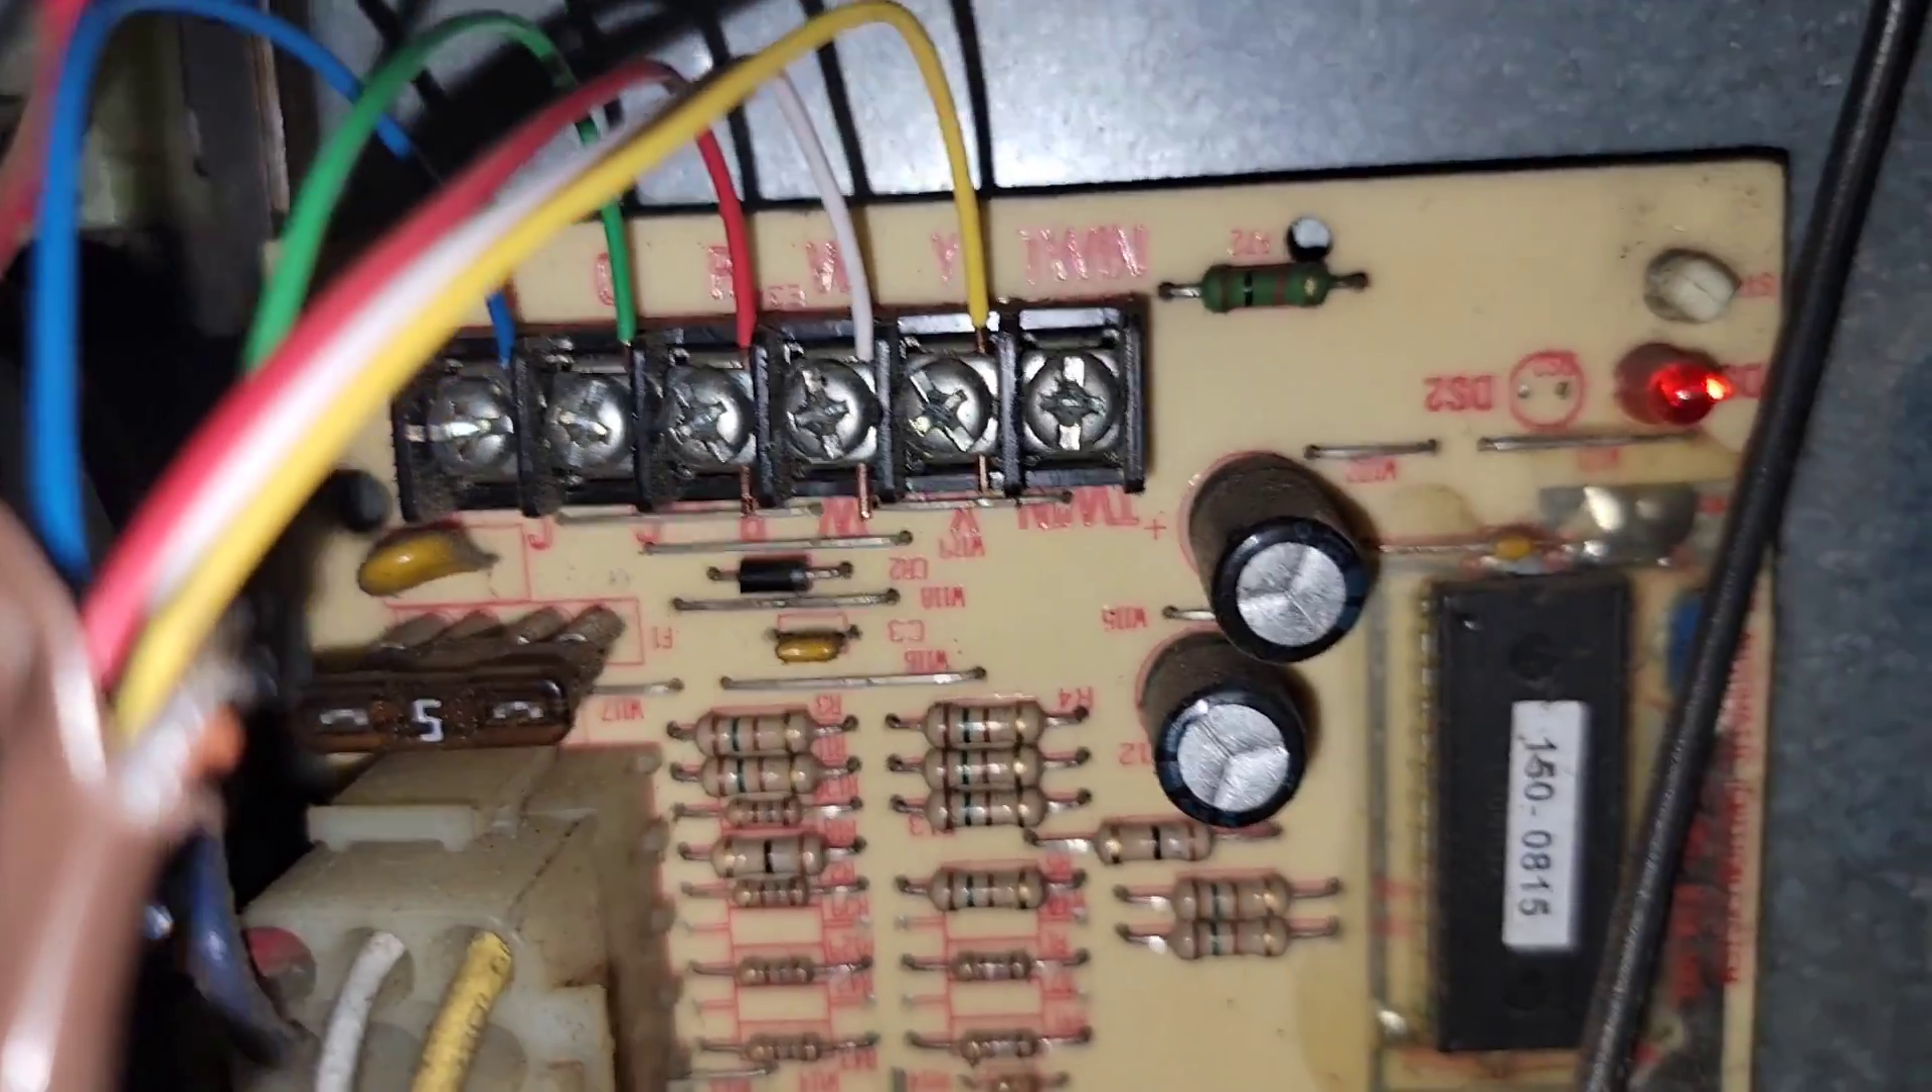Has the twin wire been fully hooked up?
No.